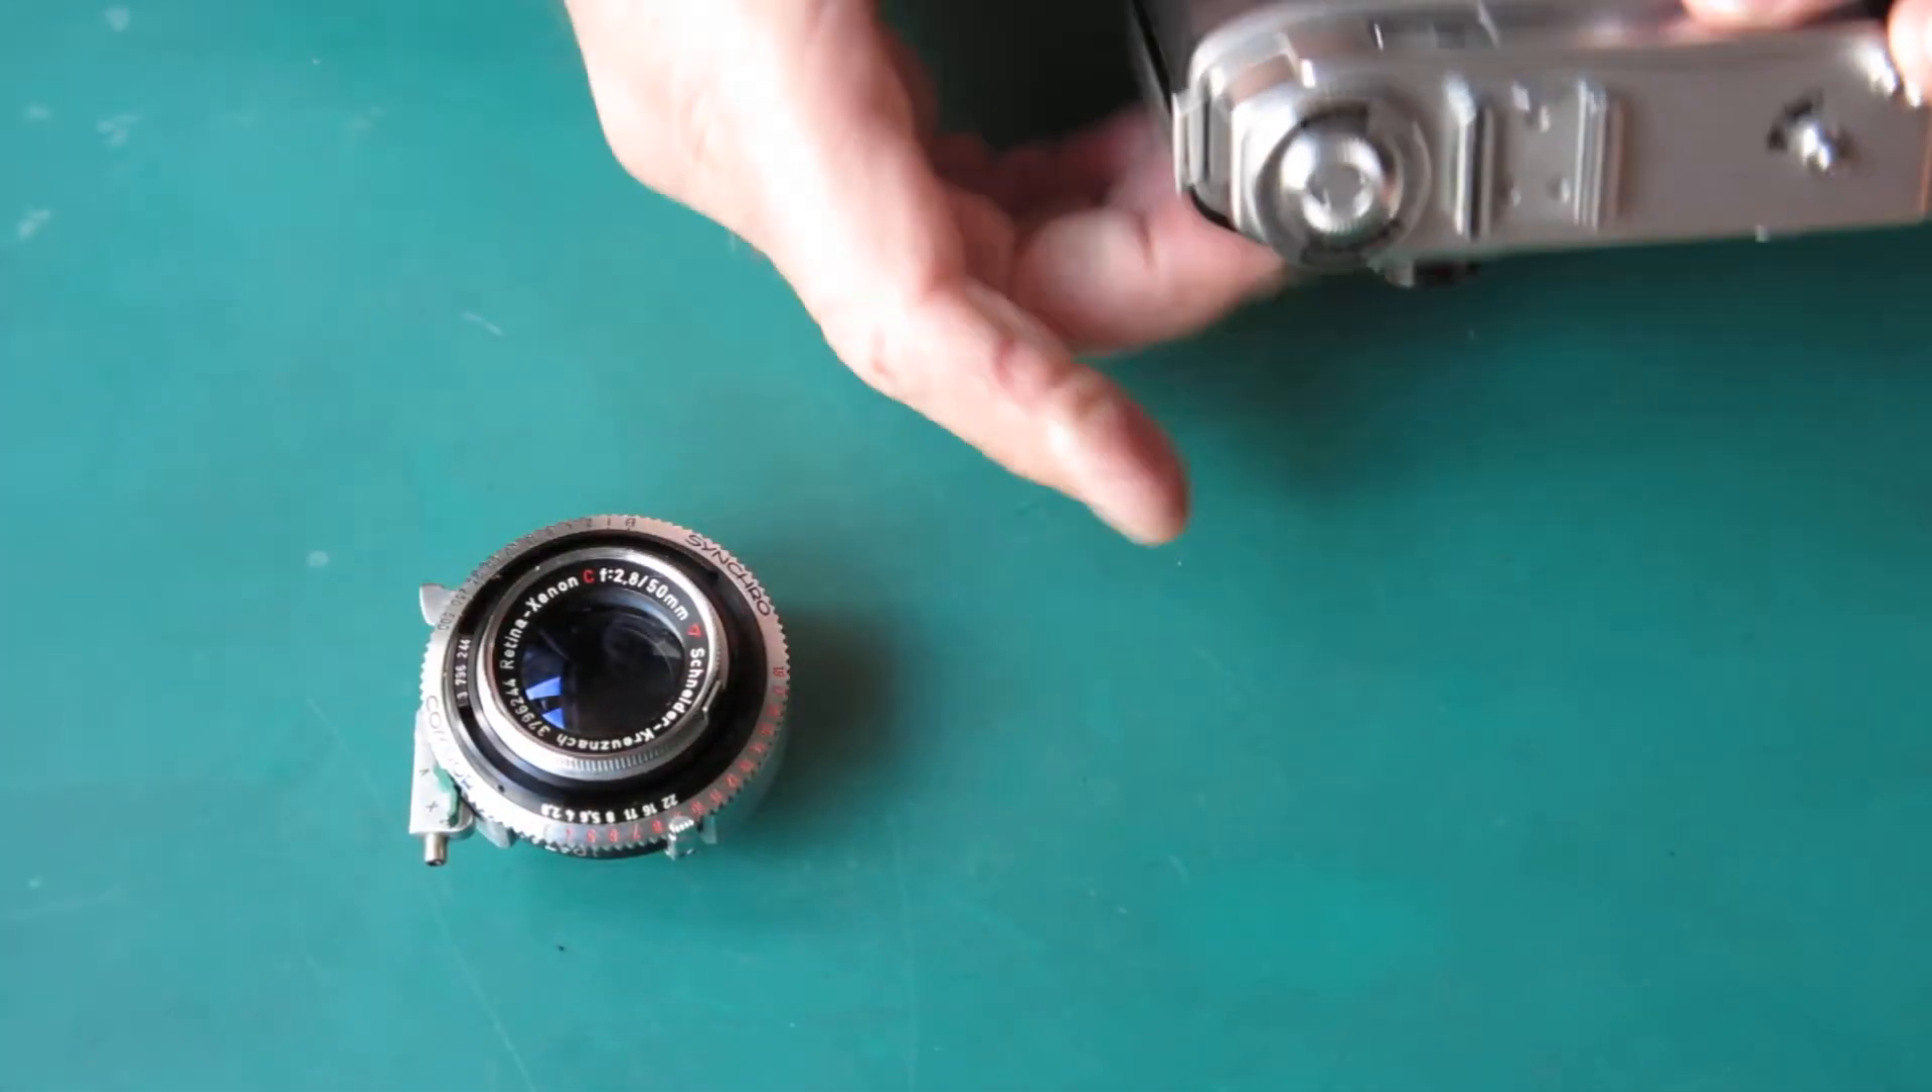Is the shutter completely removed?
Yes.